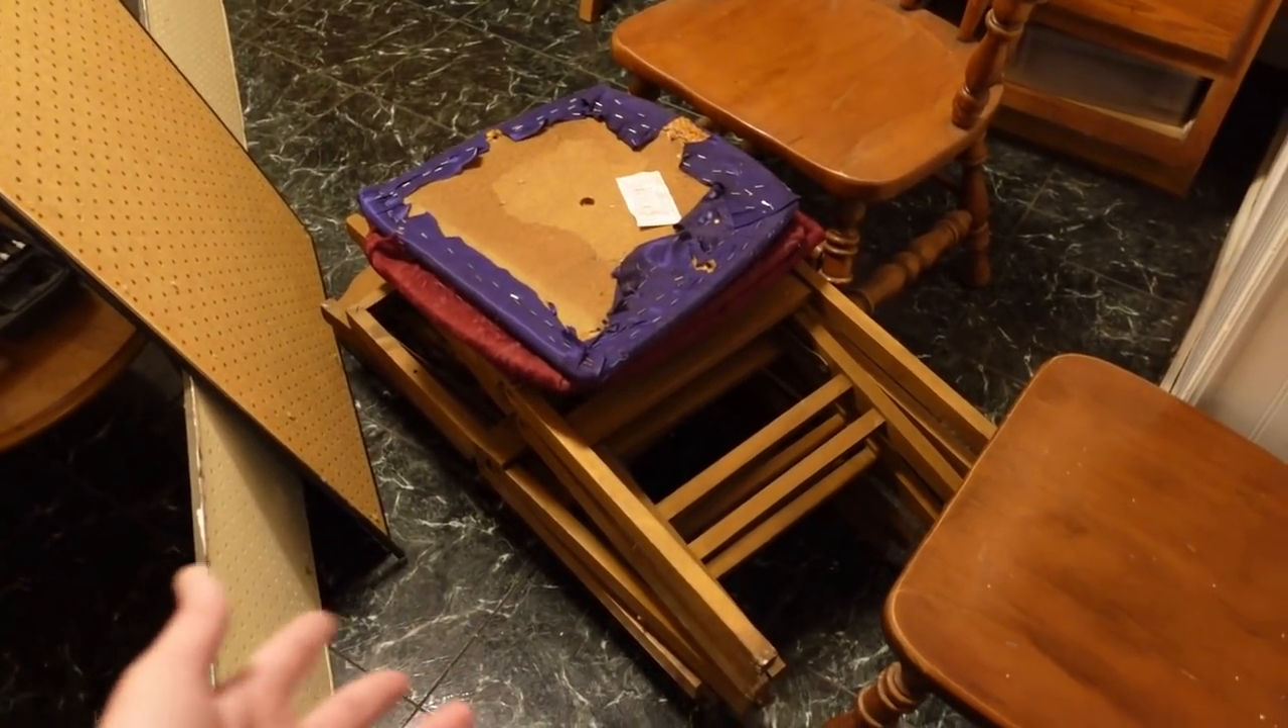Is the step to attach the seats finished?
No.